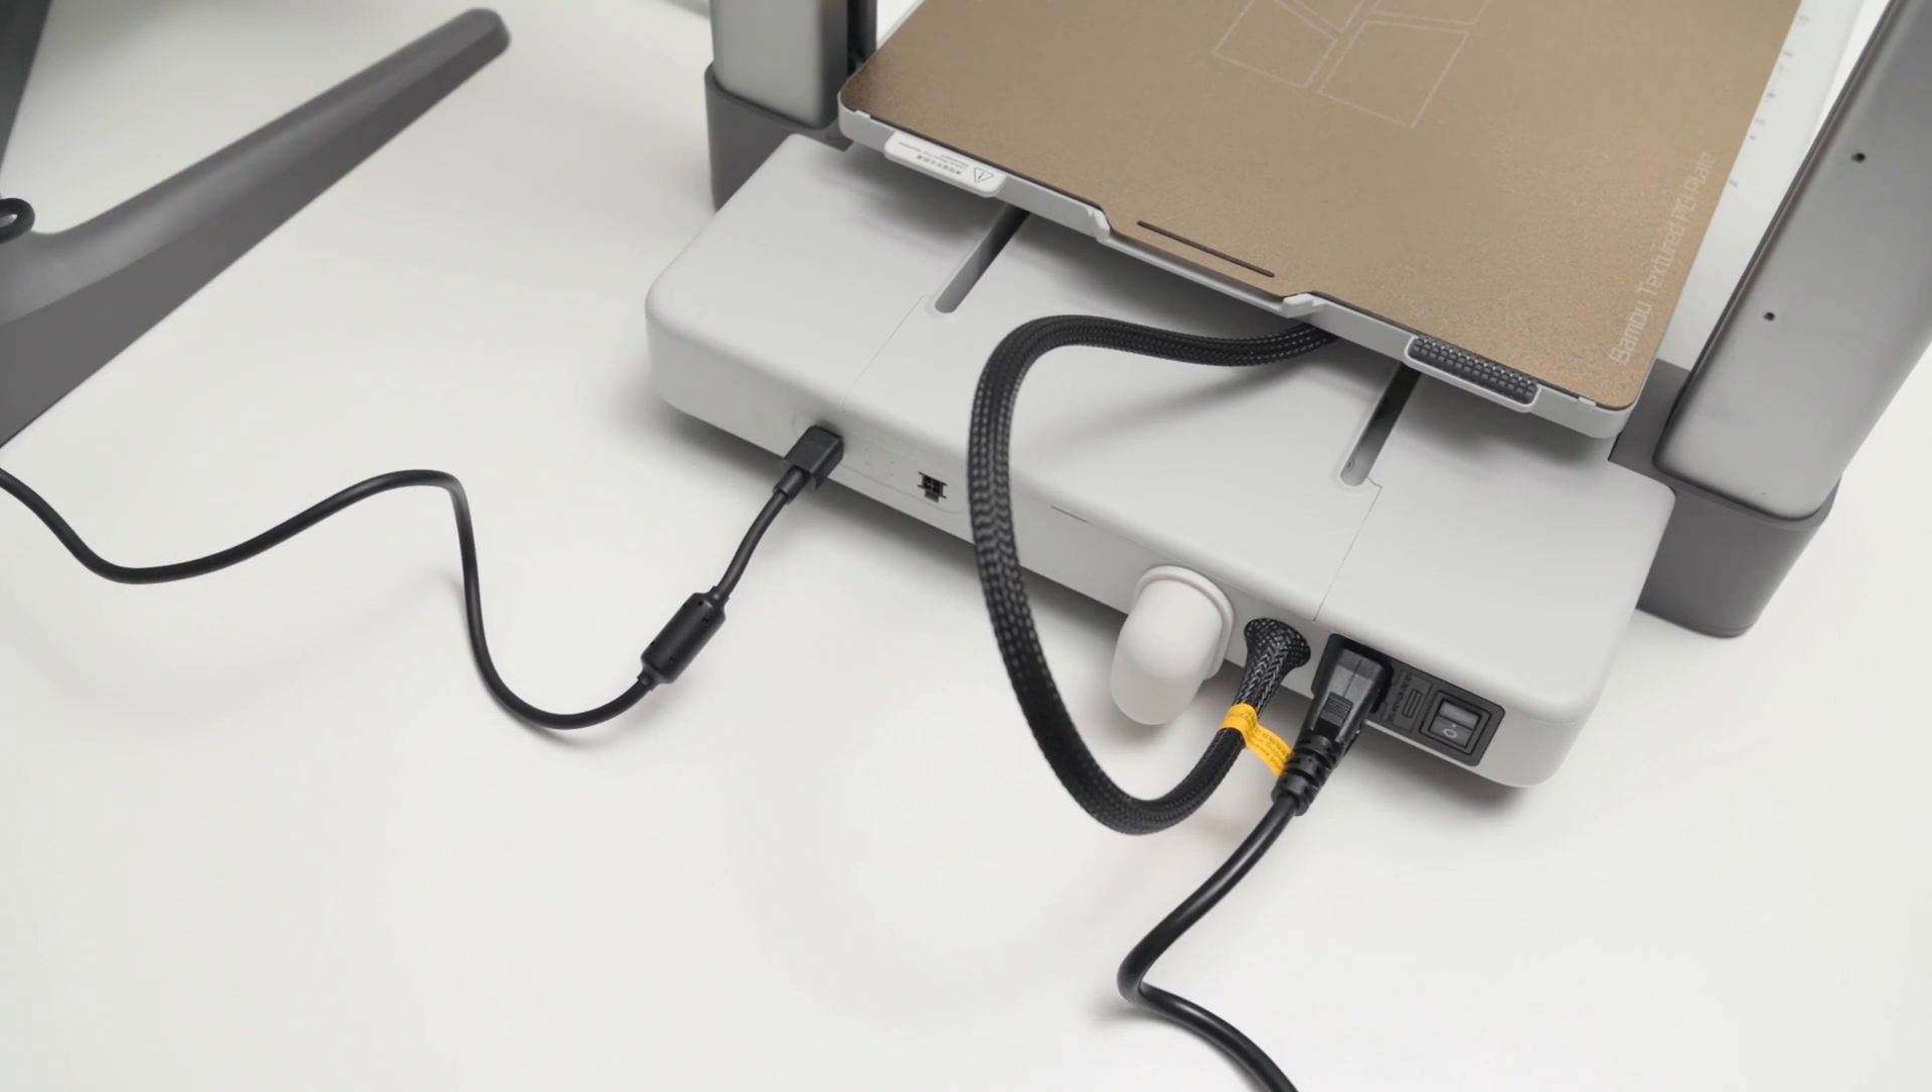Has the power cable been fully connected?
Yes.